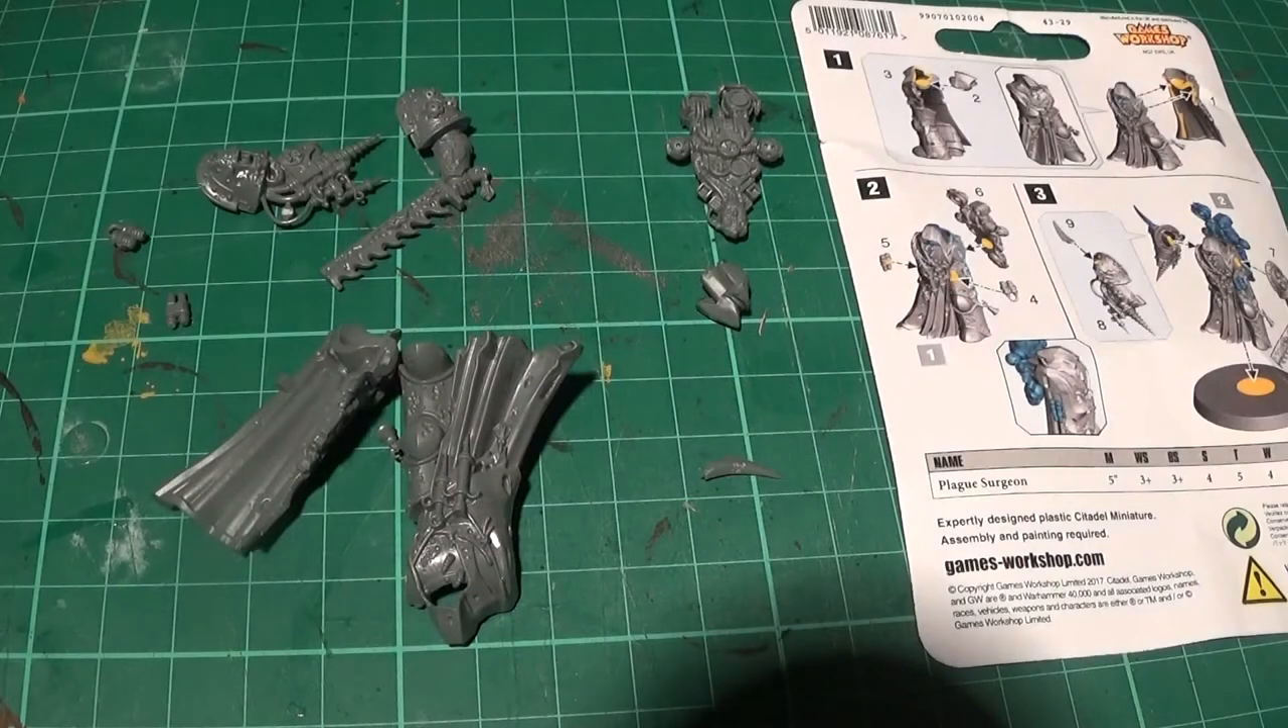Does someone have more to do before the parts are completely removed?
No.